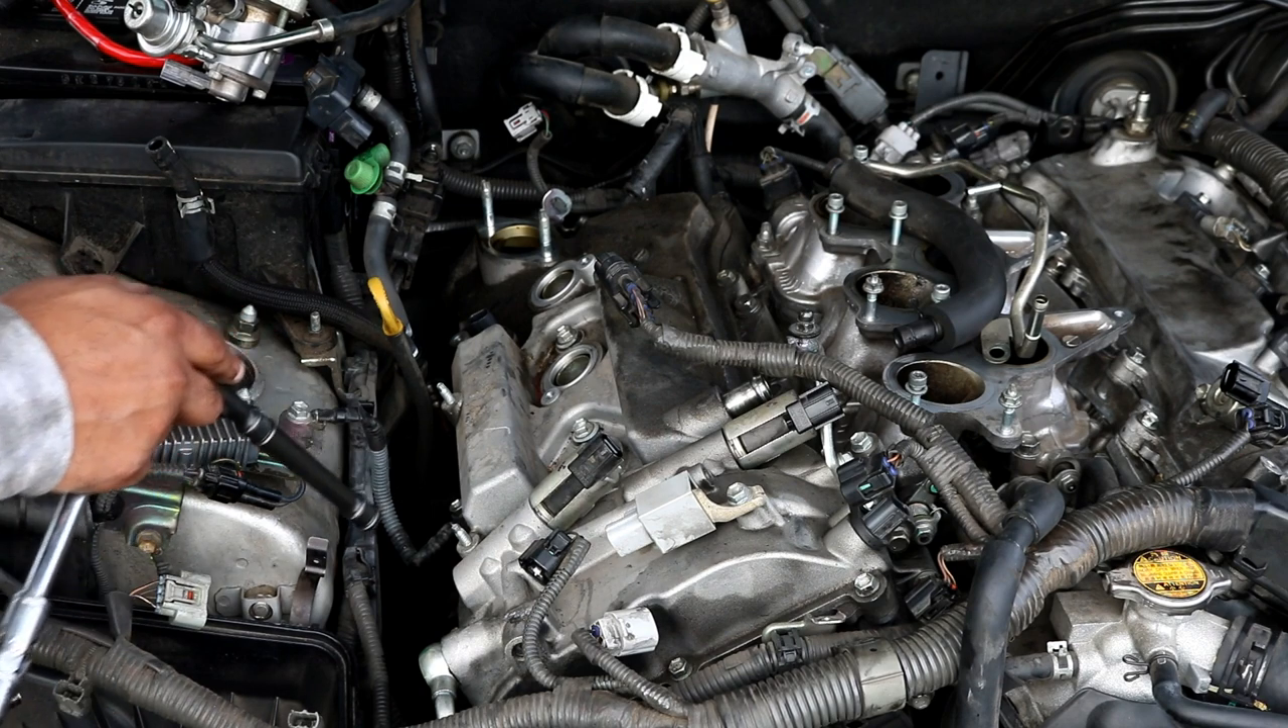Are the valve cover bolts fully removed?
No.